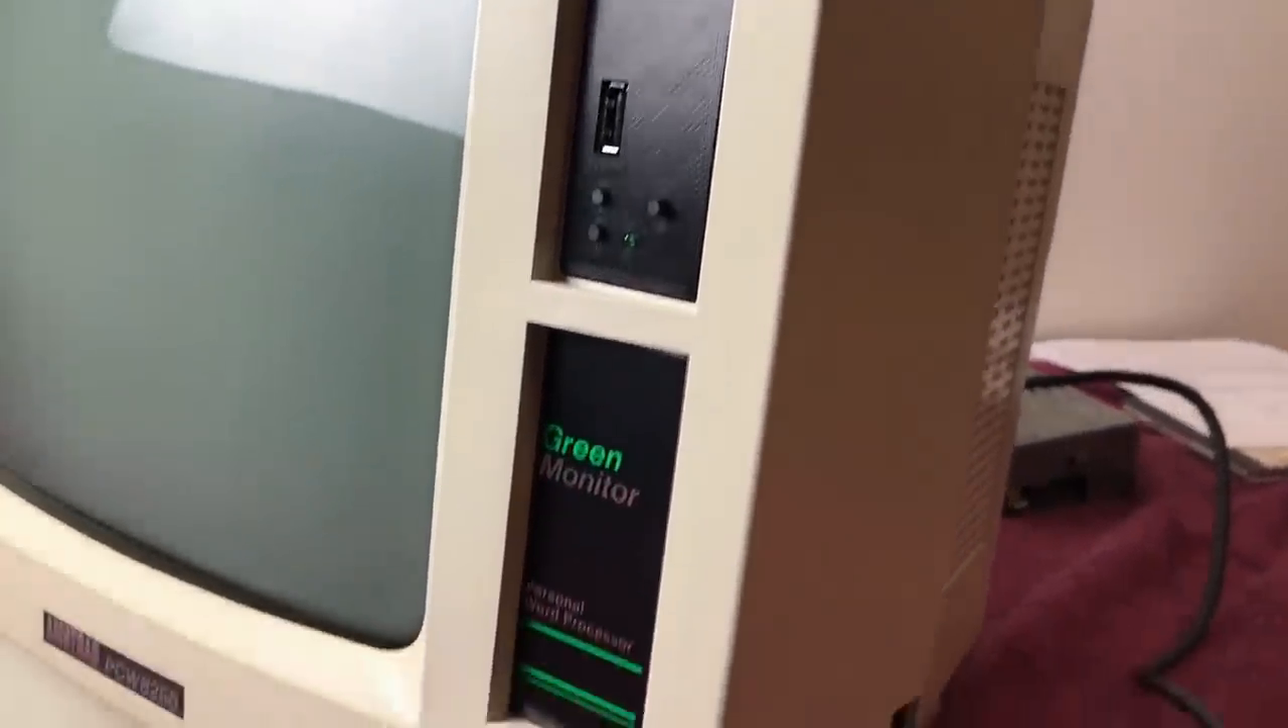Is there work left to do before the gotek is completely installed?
No.